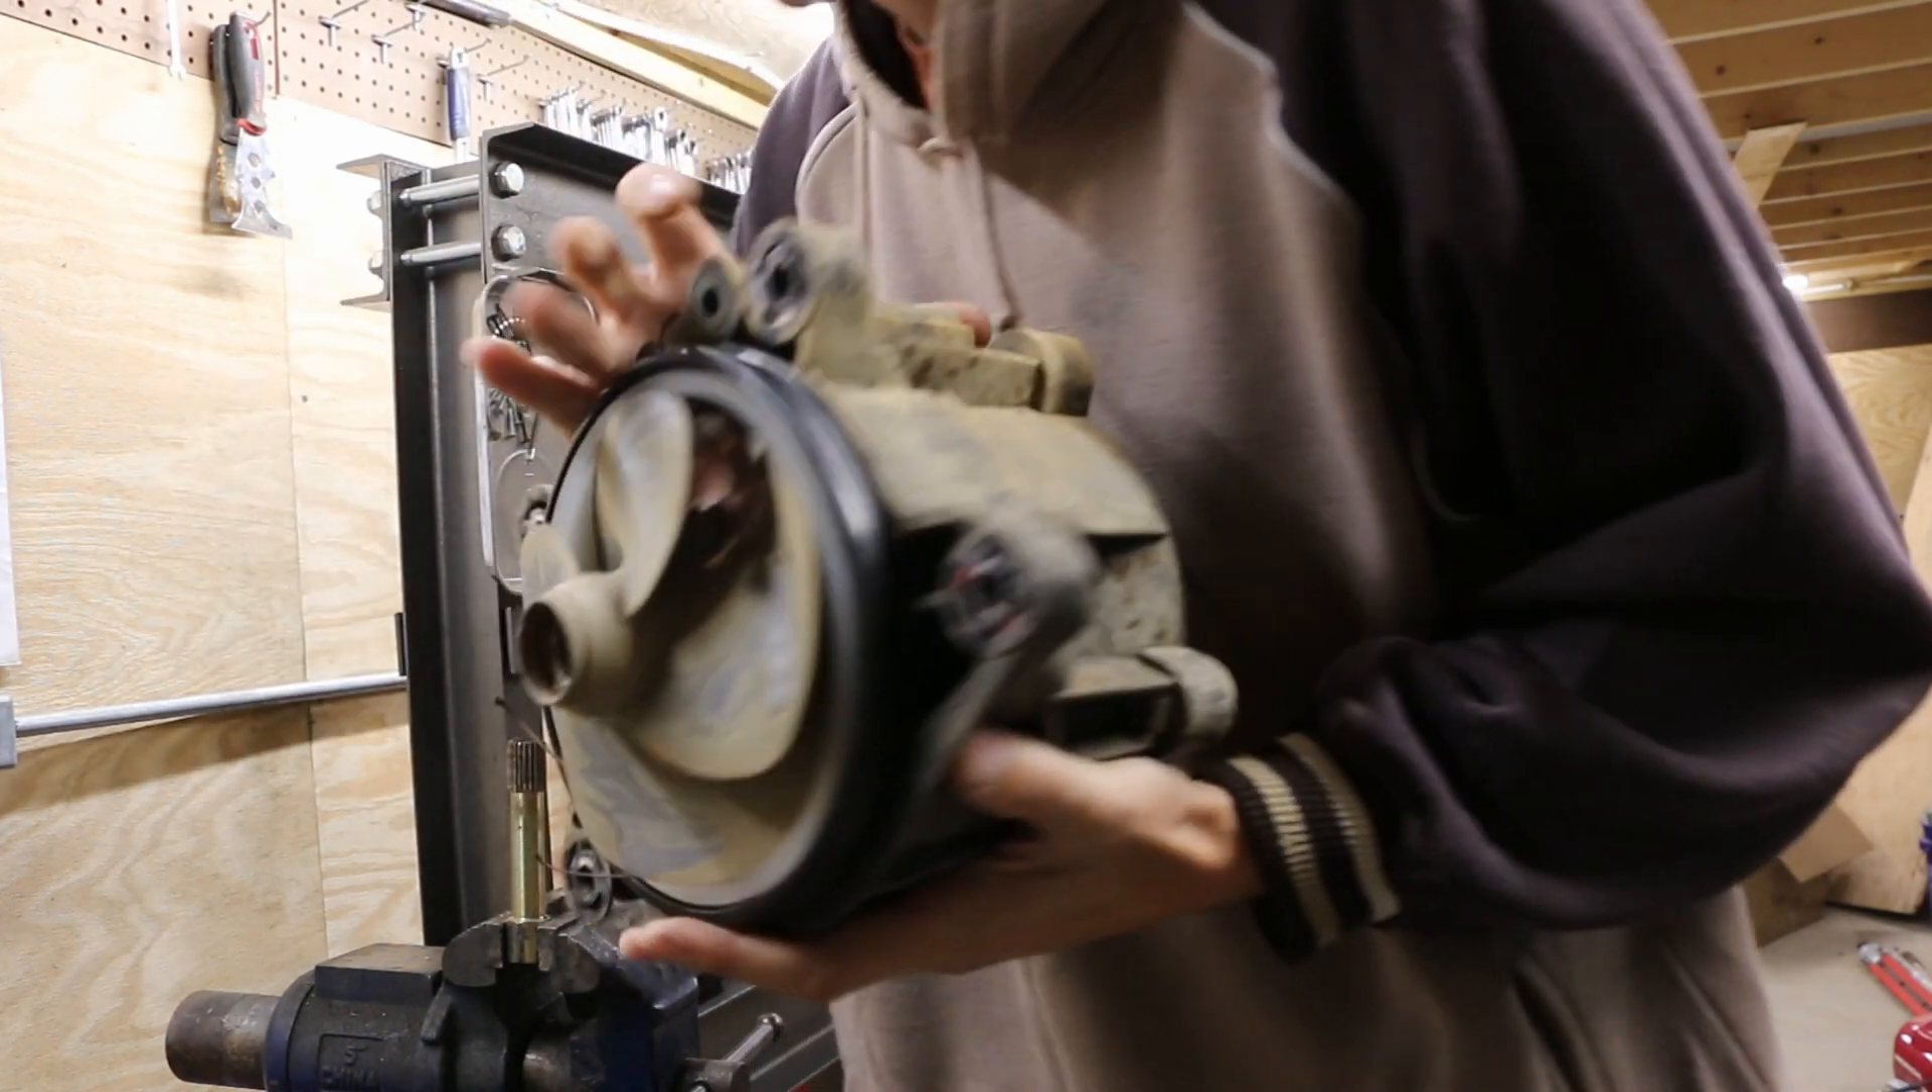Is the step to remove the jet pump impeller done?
No.